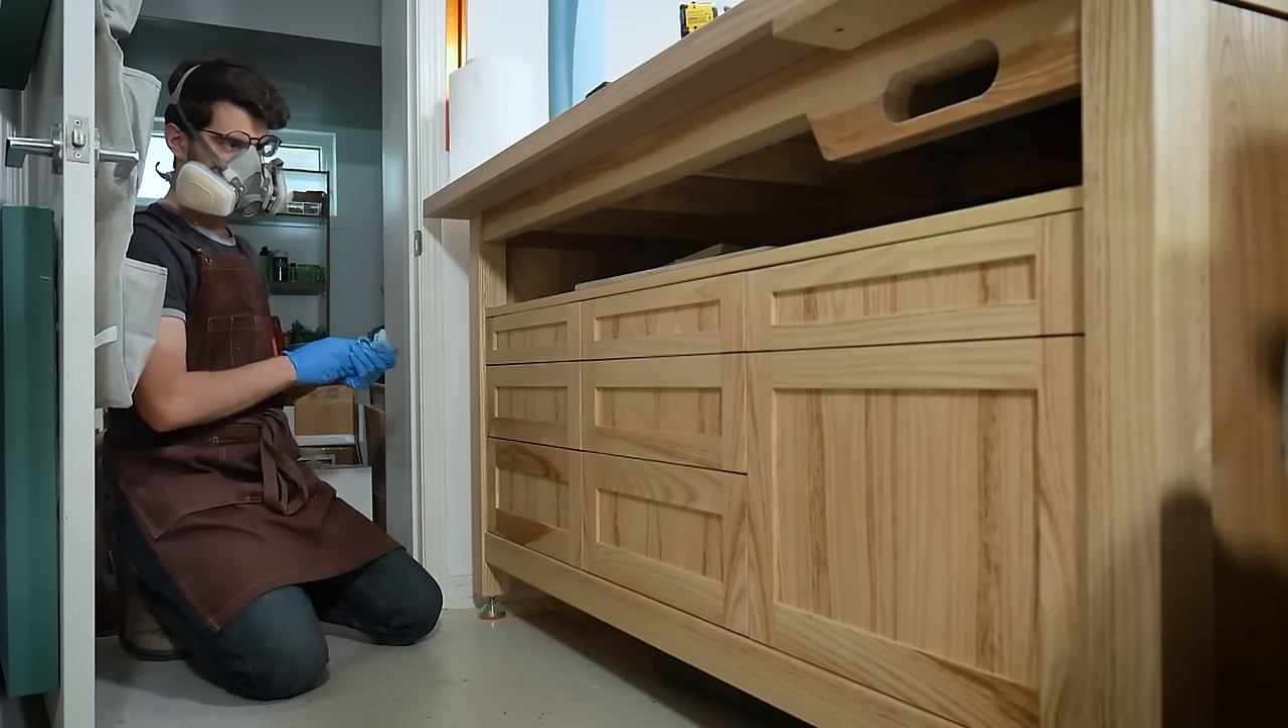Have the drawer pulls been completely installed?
No.